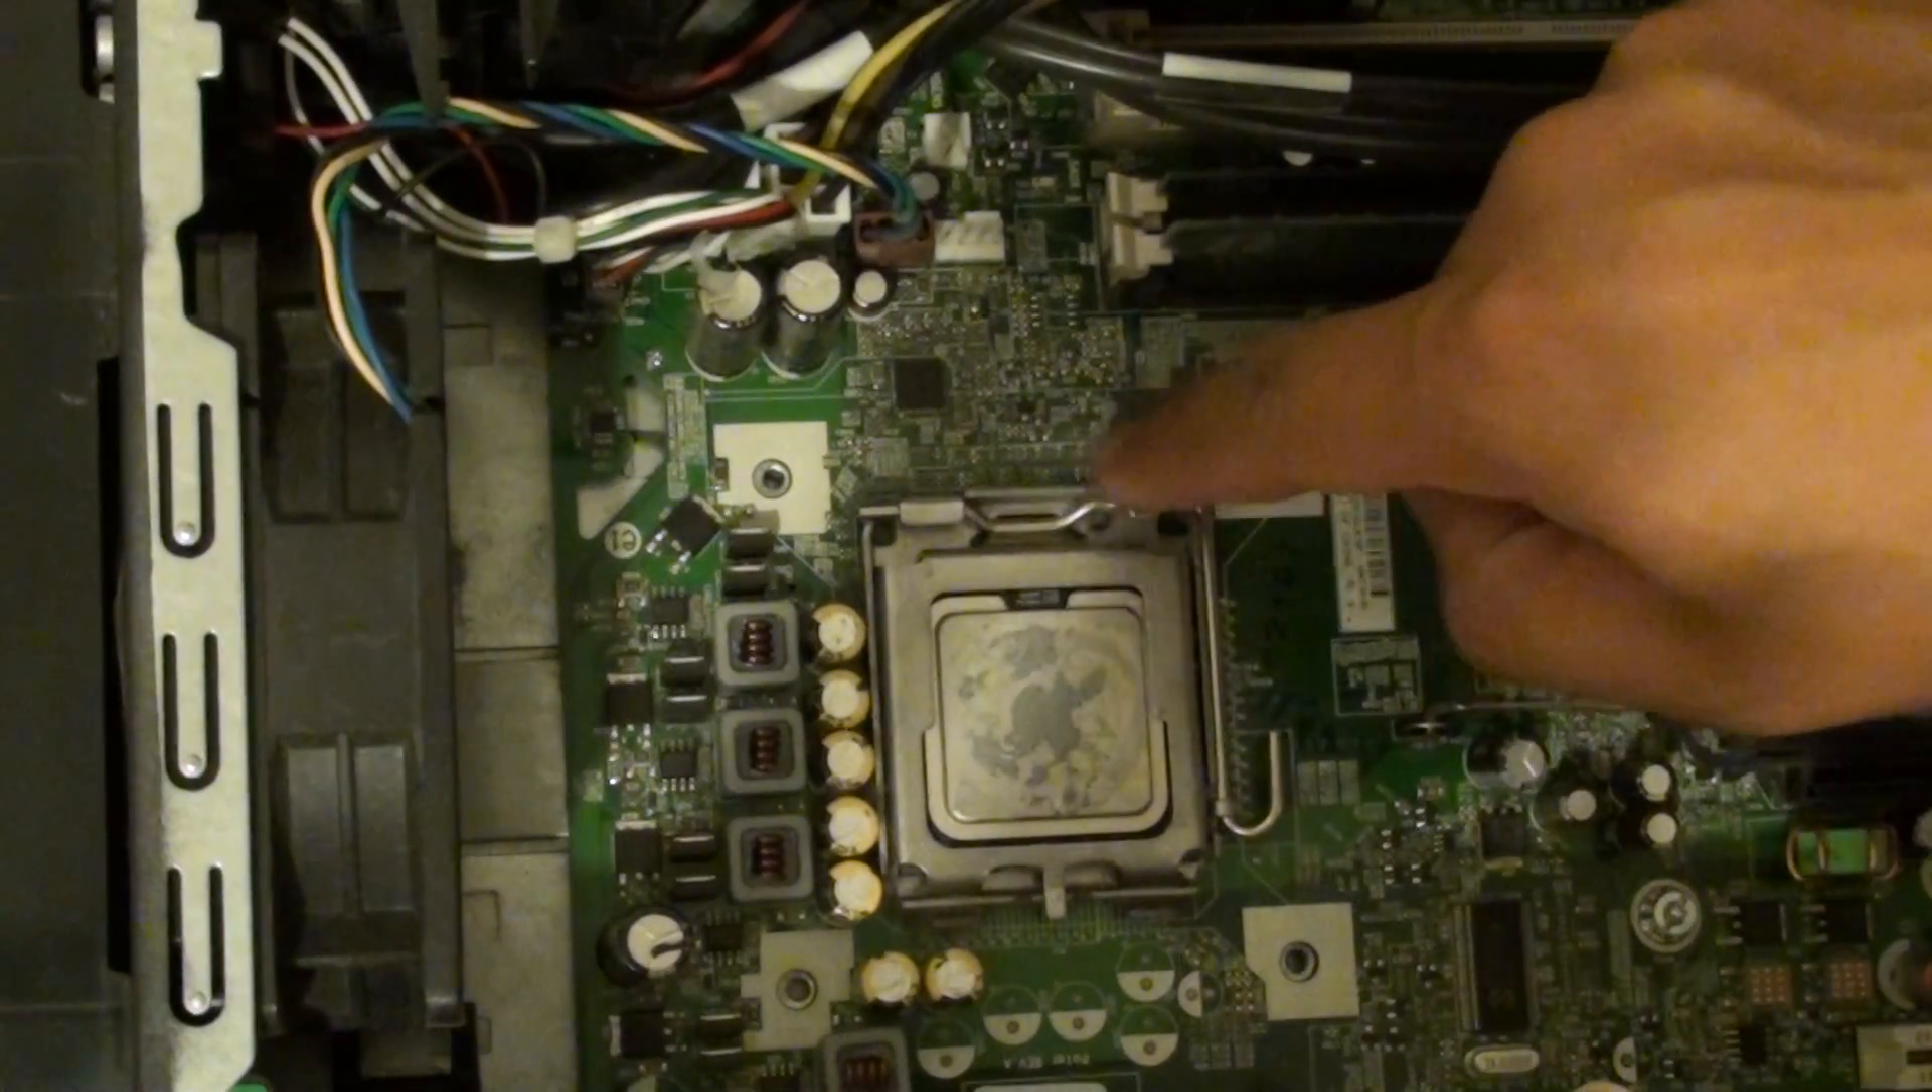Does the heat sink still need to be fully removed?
No.